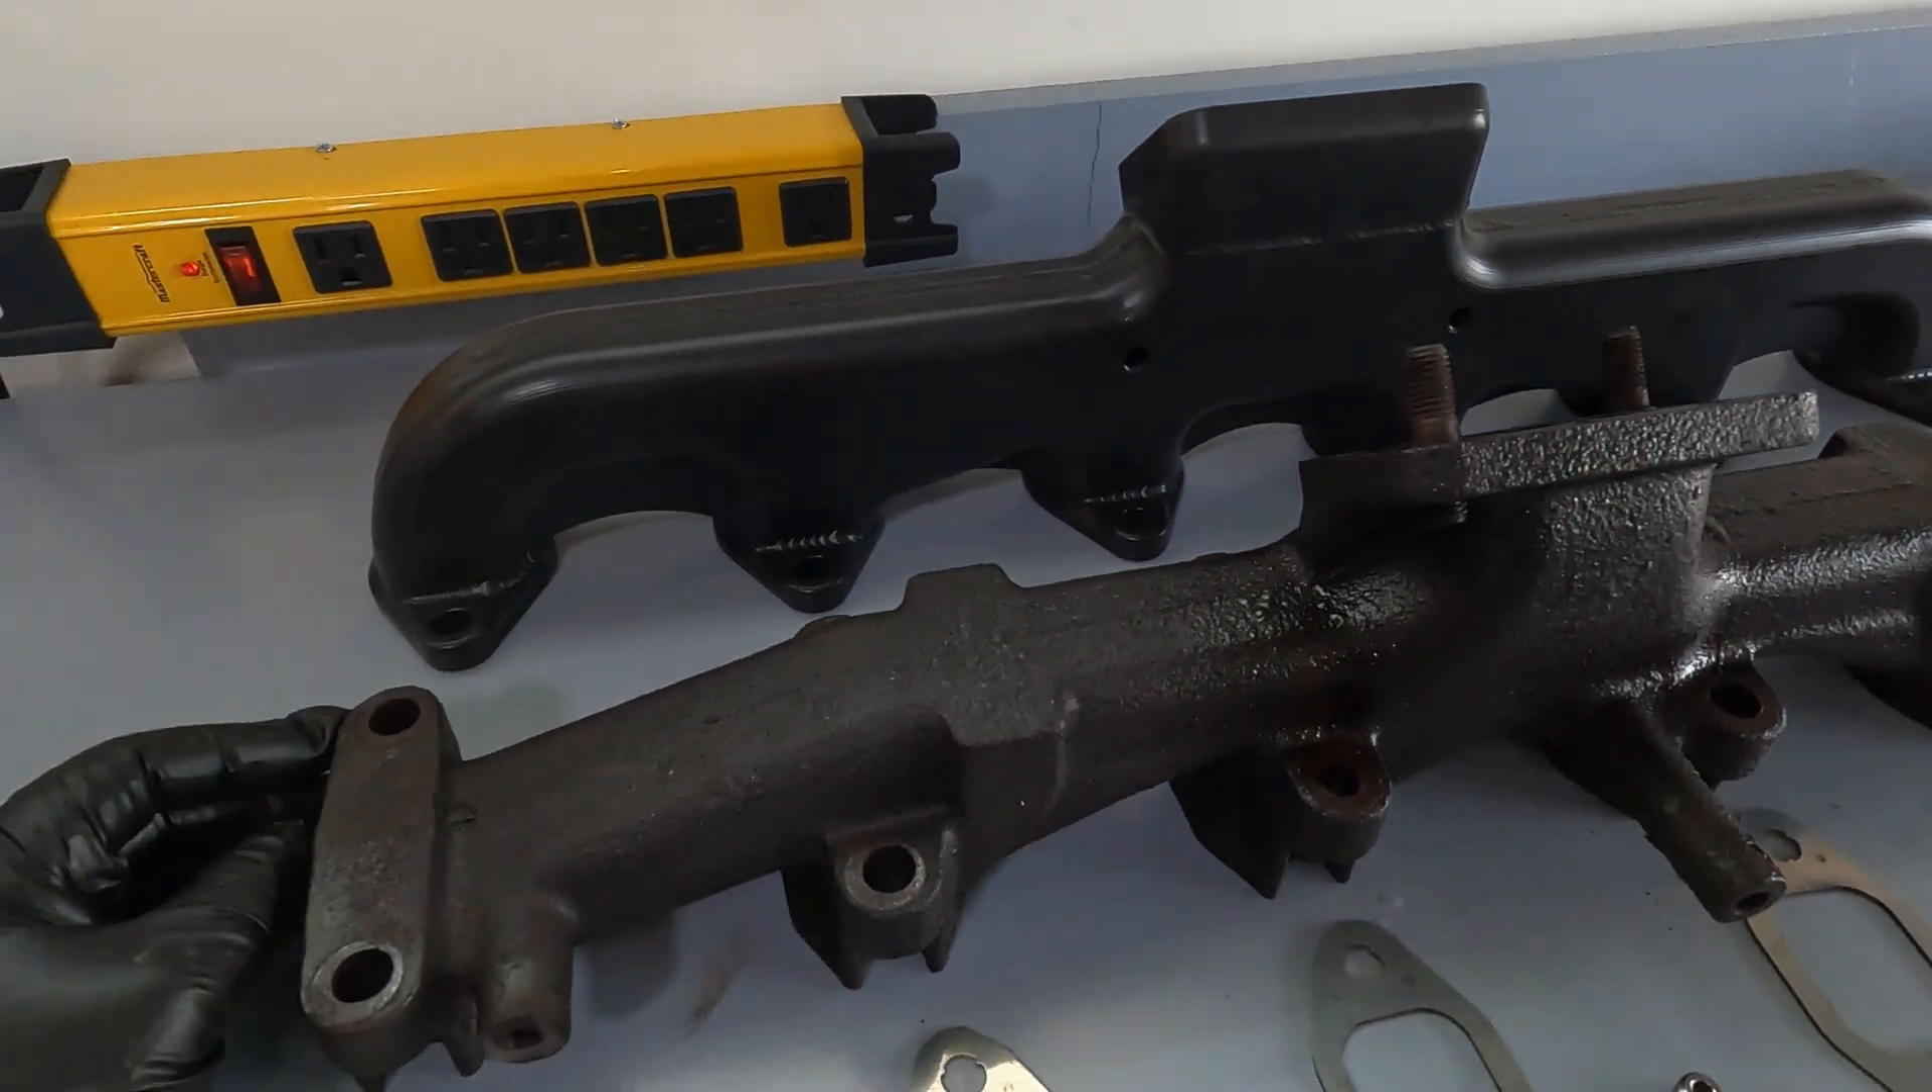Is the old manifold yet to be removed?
No.